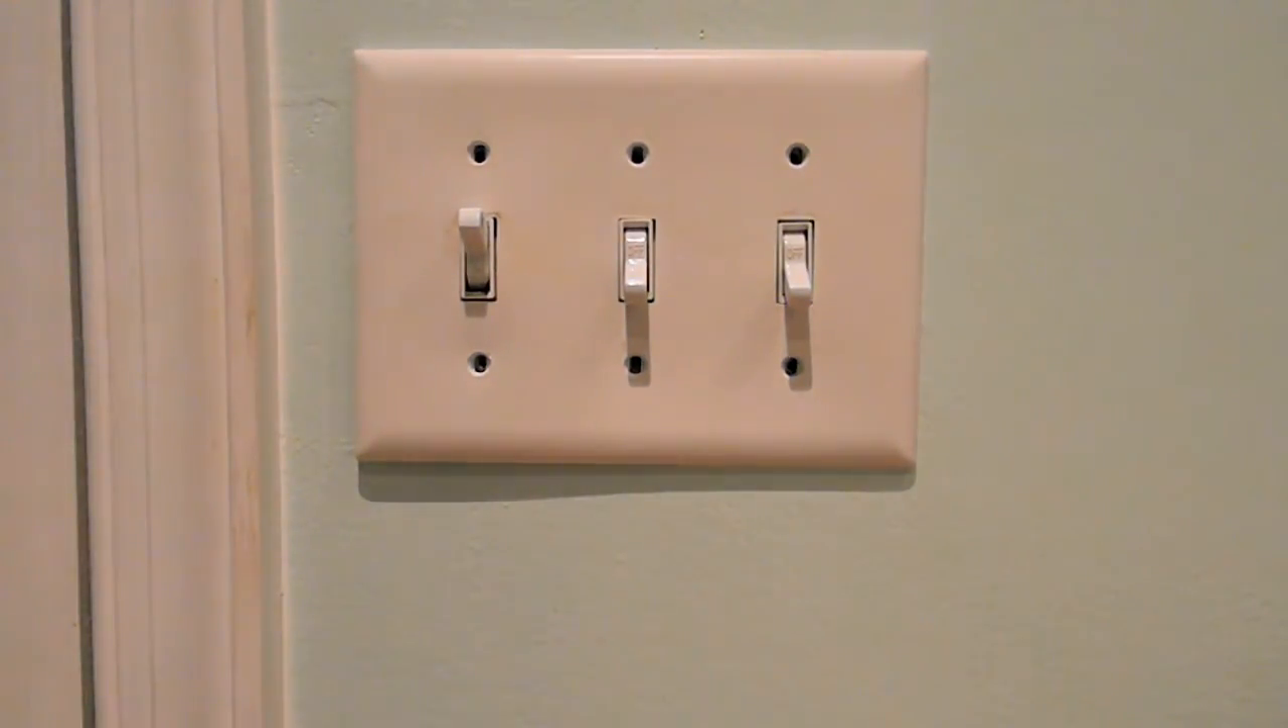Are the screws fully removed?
Yes.